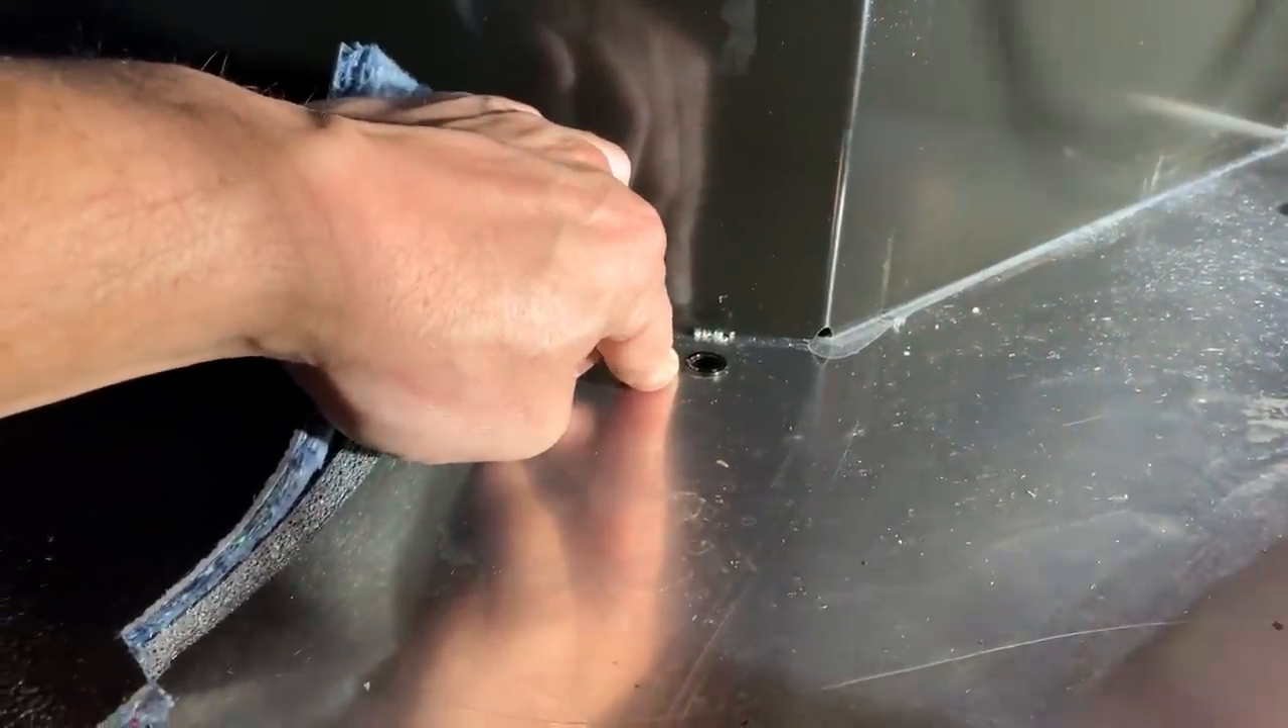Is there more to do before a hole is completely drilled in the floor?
No.